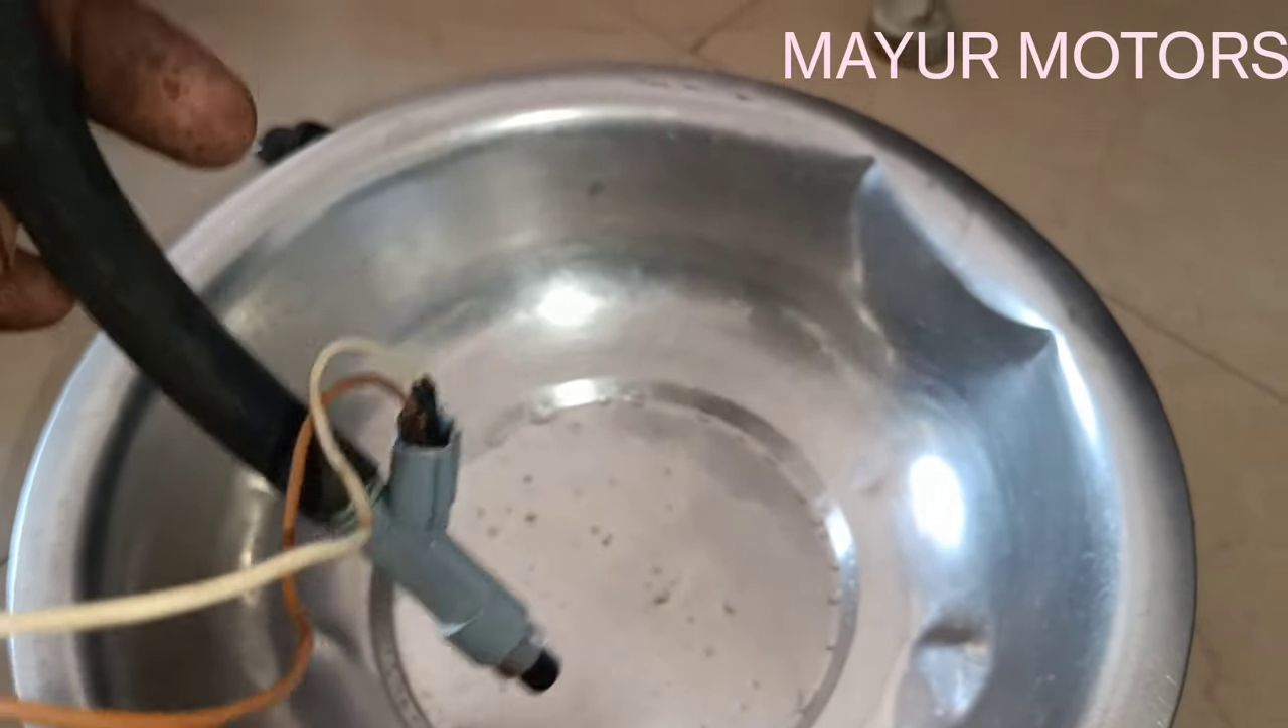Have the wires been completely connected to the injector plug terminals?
Yes.